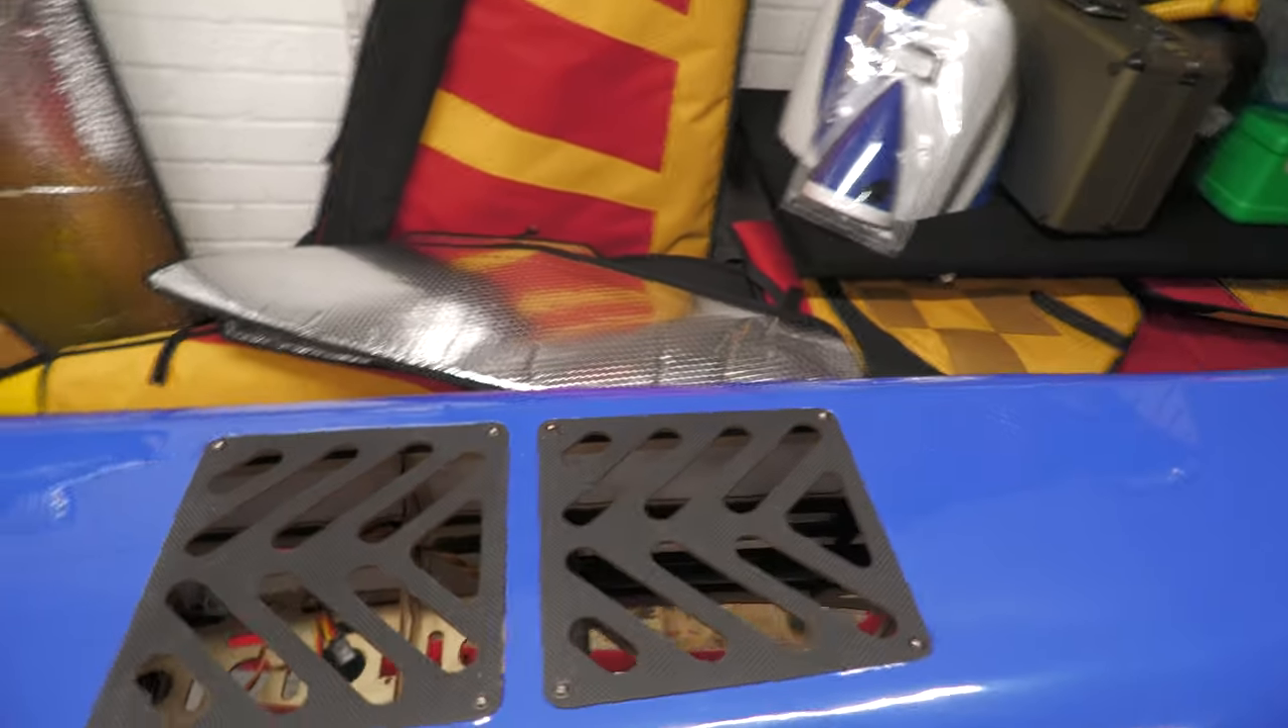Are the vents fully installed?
Yes.